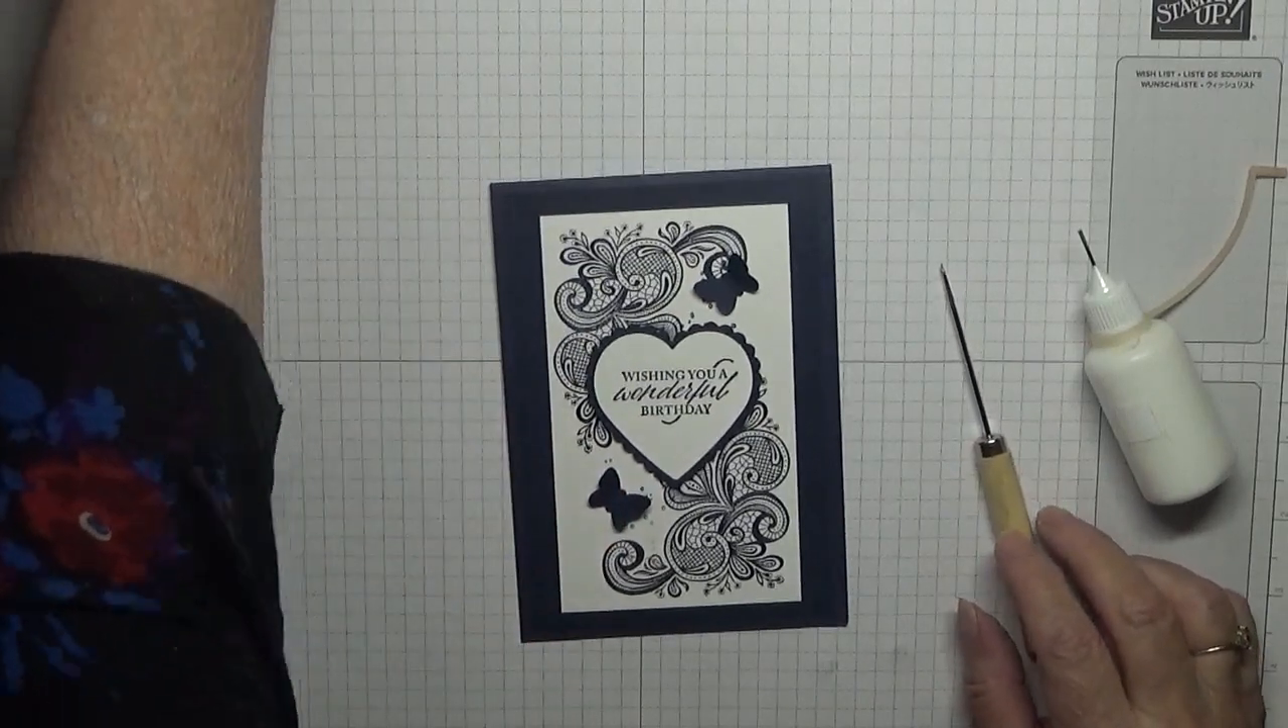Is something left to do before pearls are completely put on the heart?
Yes.